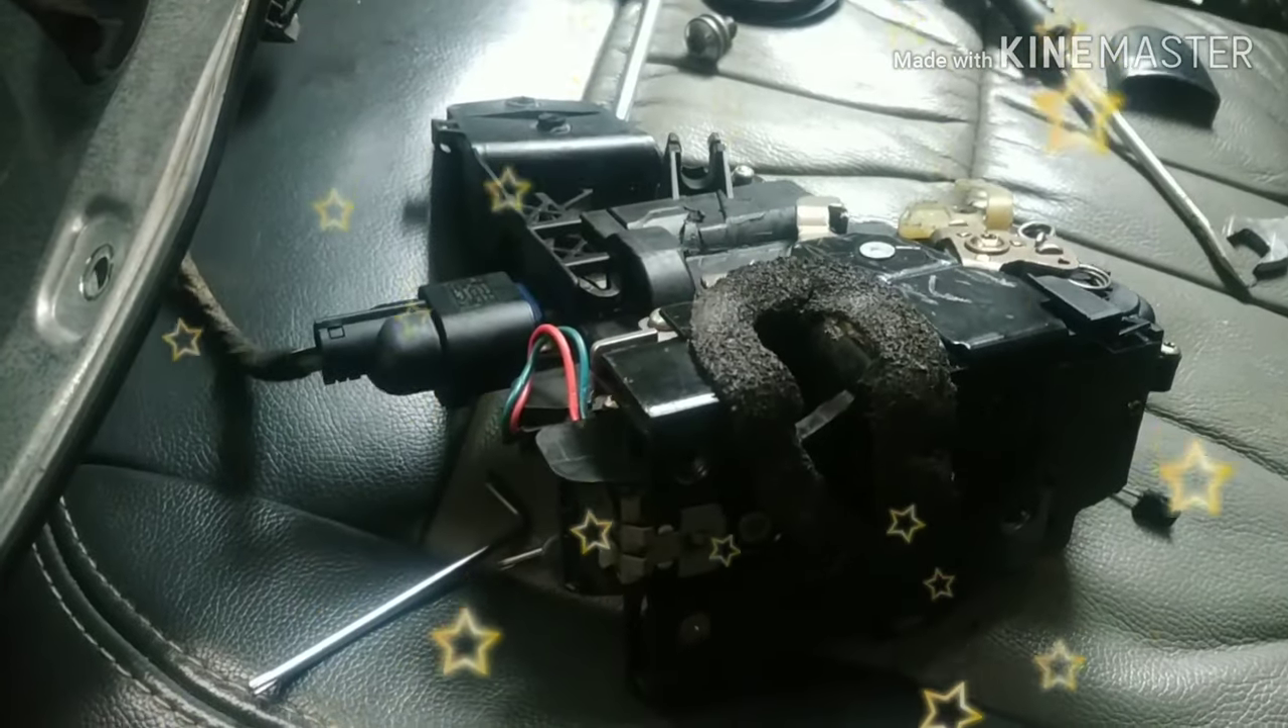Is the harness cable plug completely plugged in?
Yes.